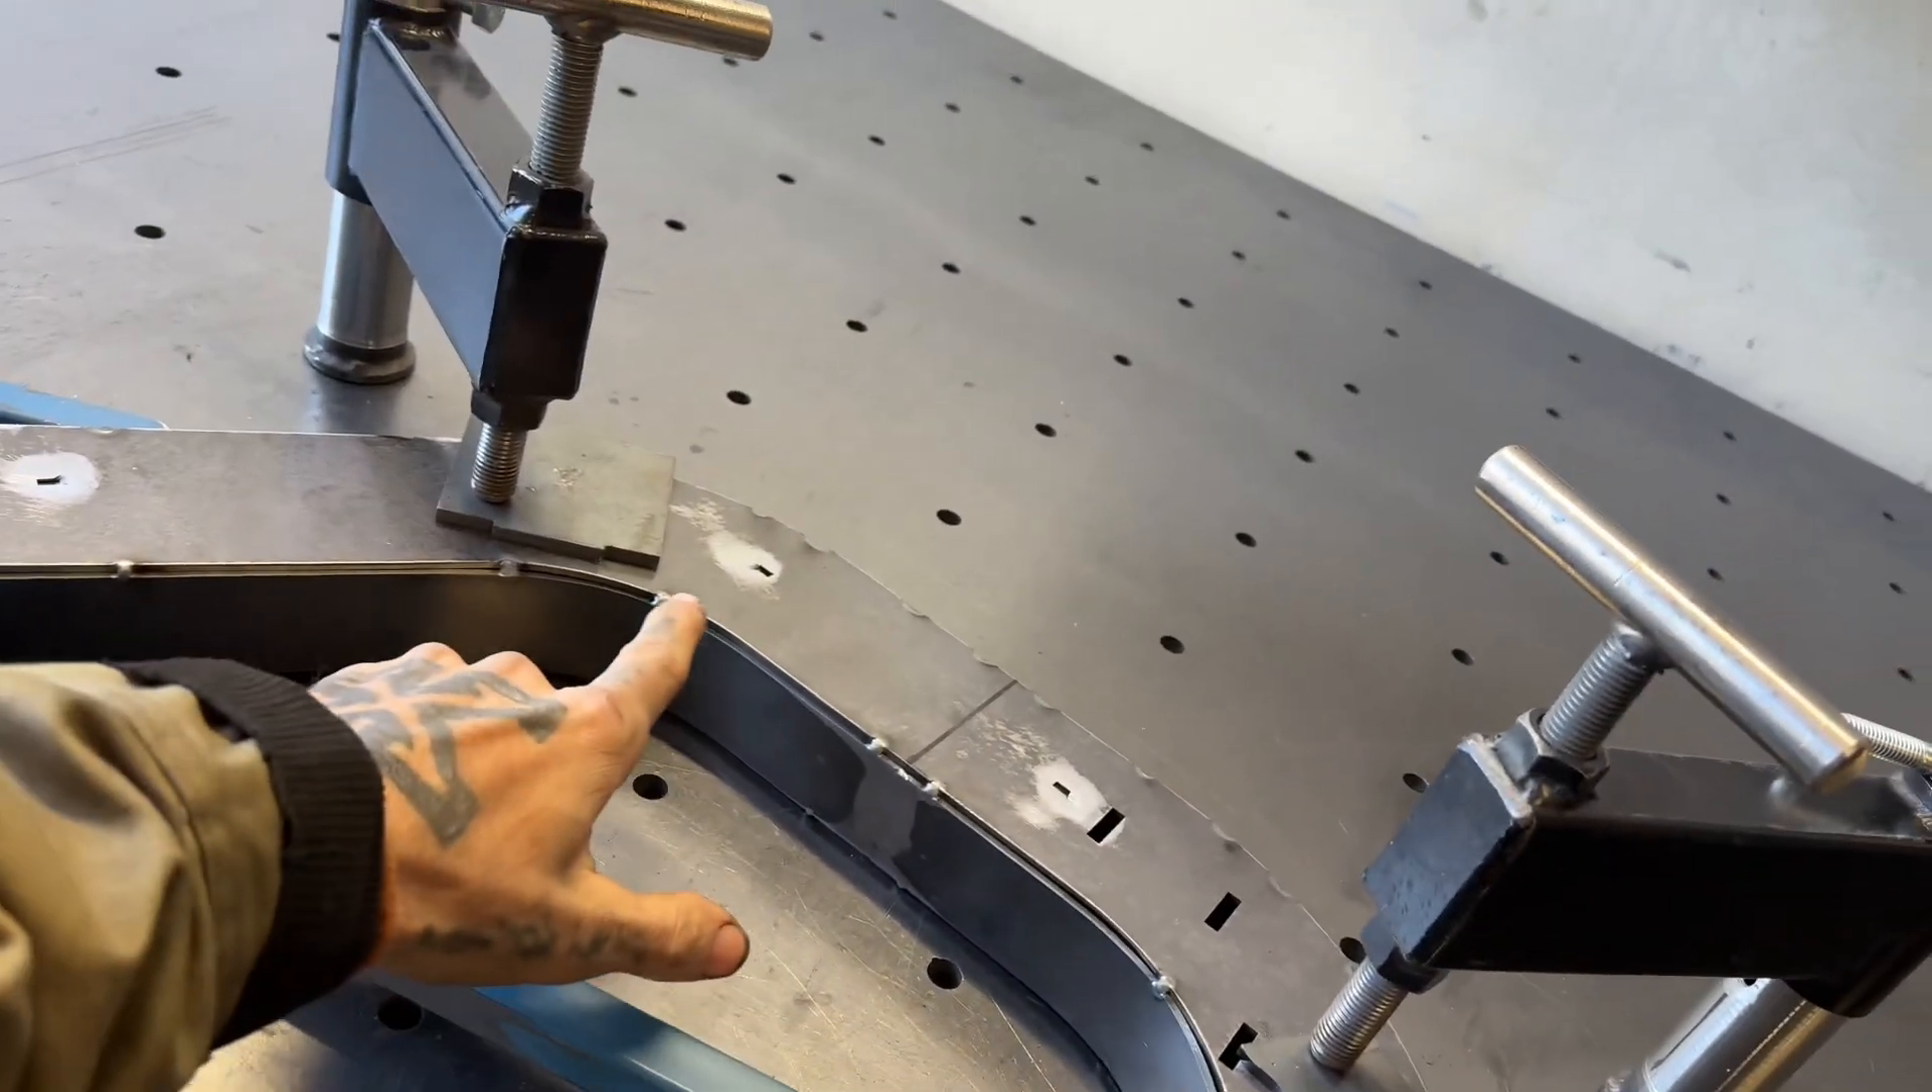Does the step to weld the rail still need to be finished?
Yes.